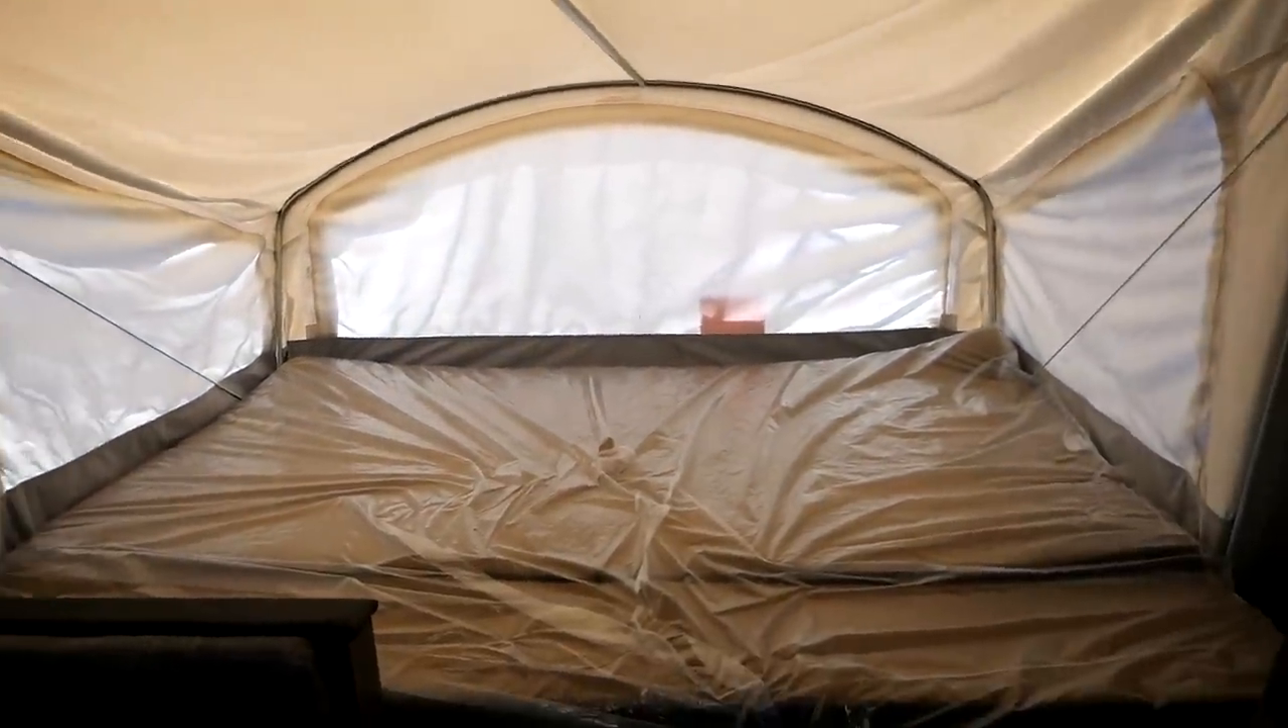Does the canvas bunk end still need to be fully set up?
No.